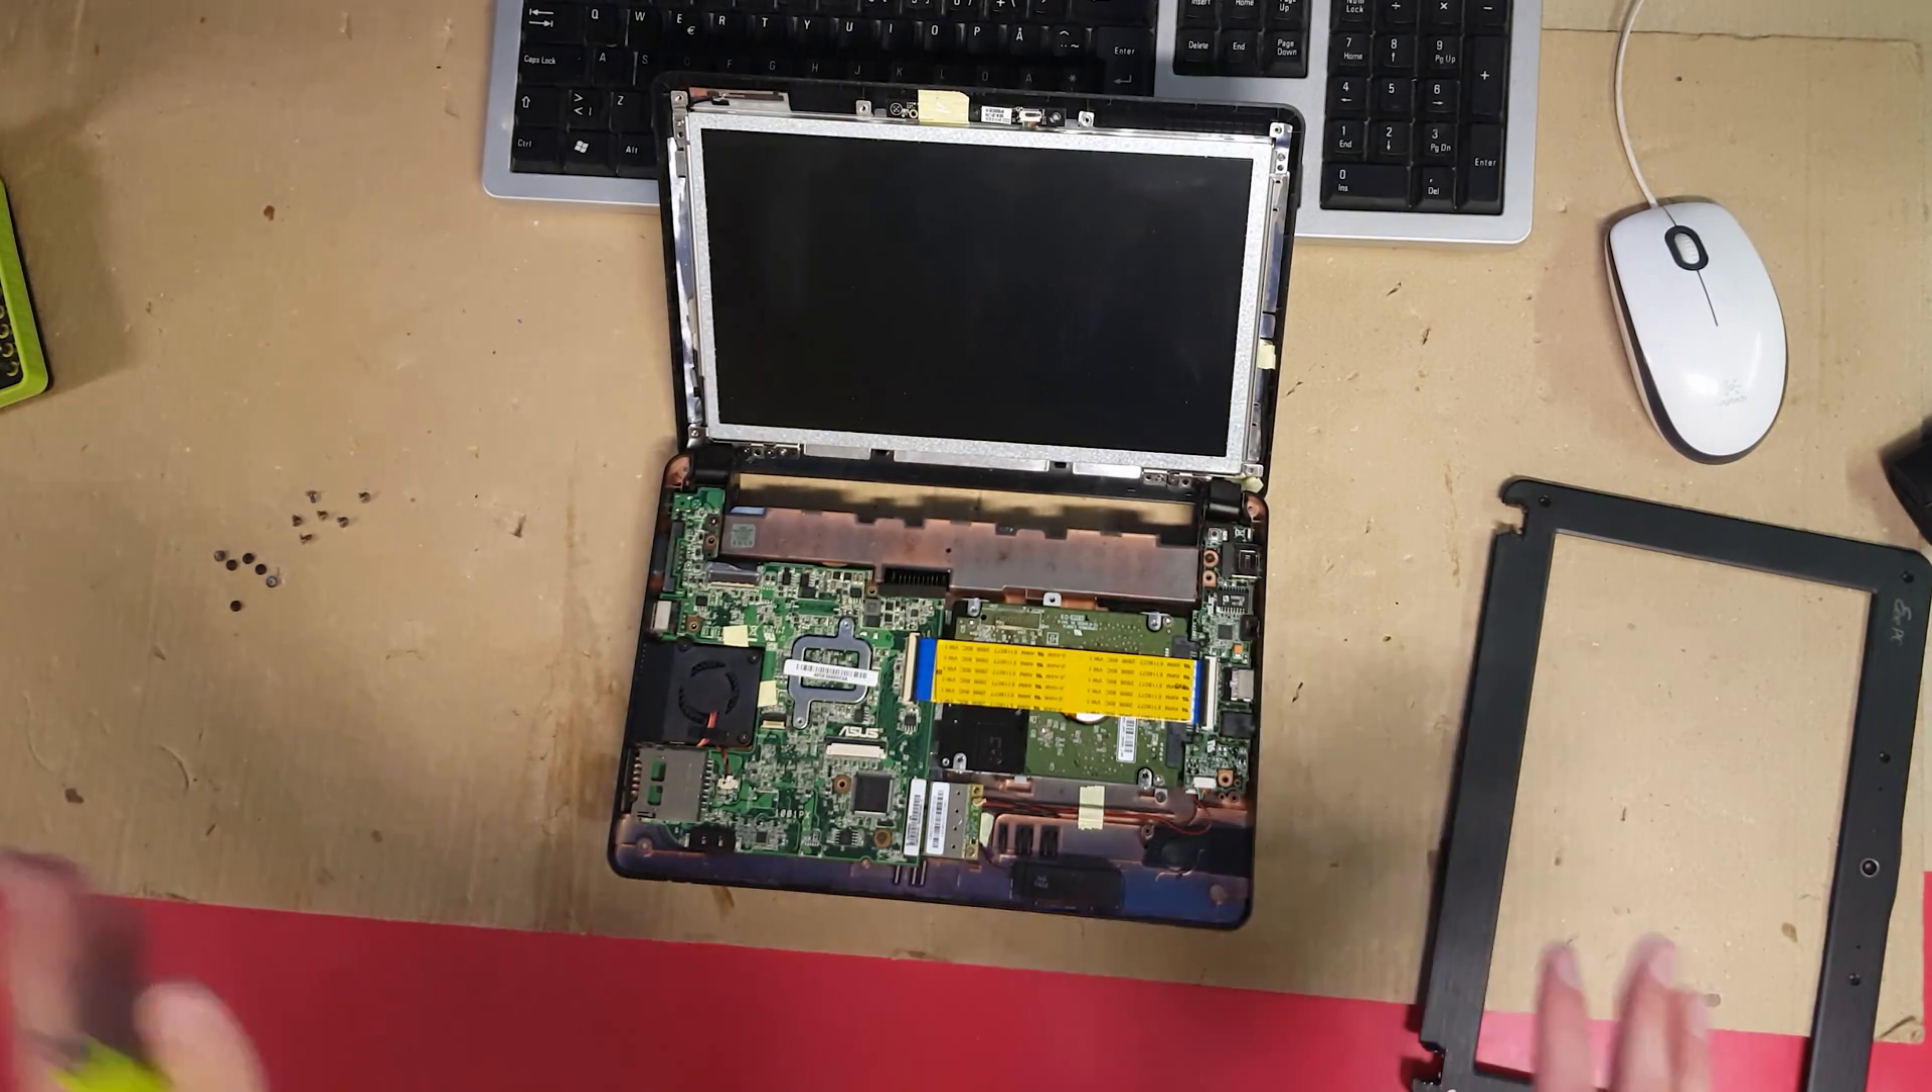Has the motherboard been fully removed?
No.